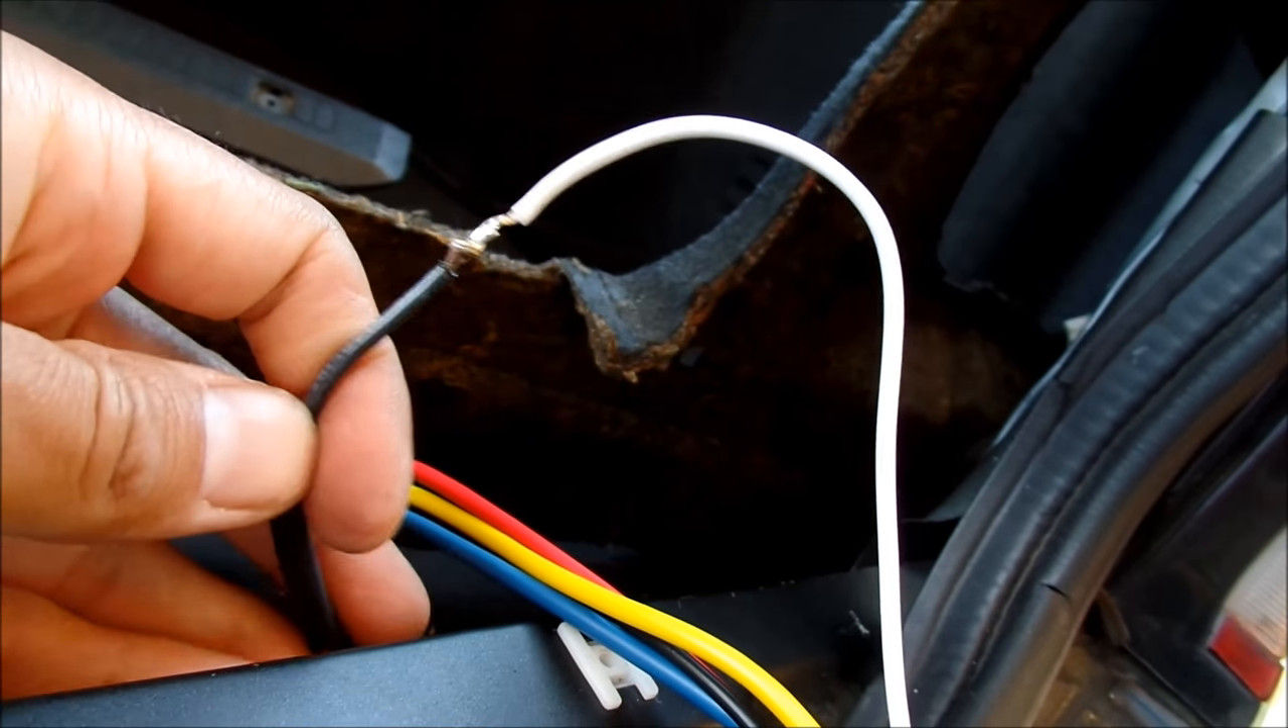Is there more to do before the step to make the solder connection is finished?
No.